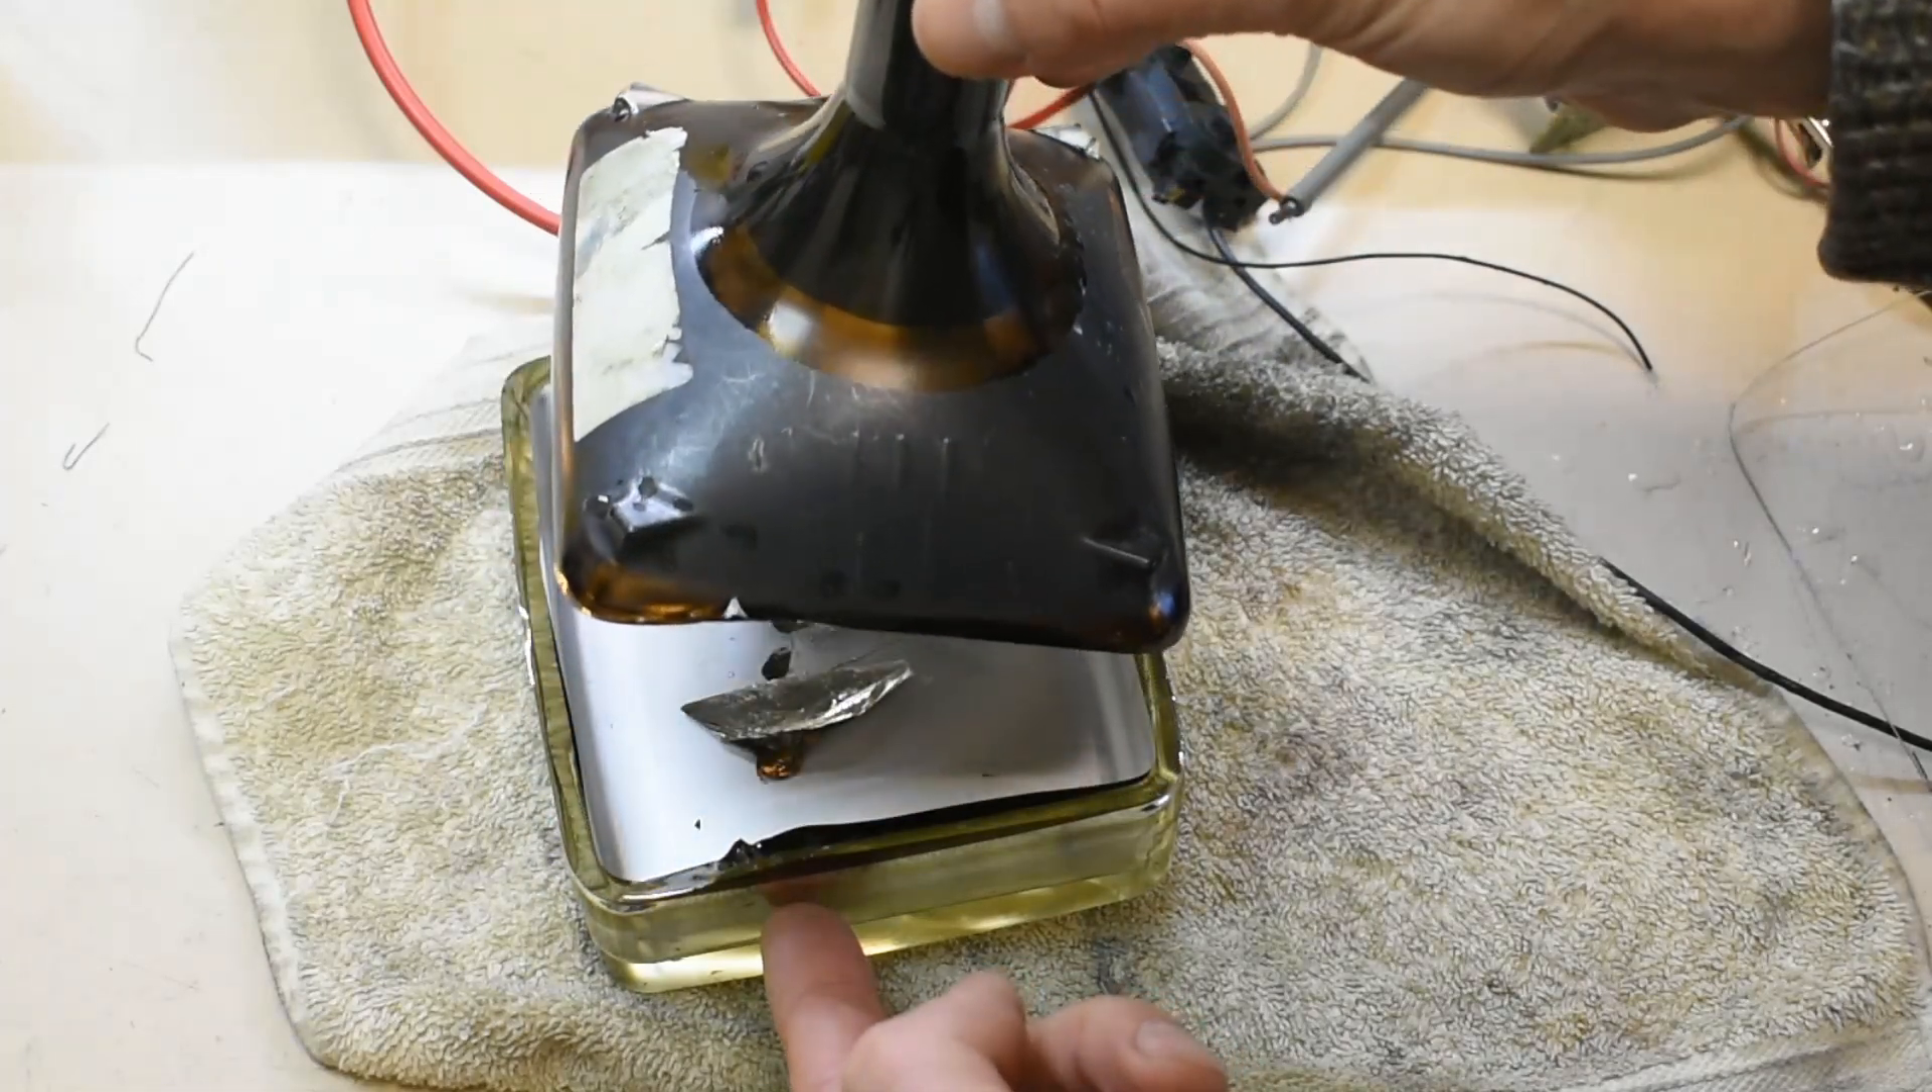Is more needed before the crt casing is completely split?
No.